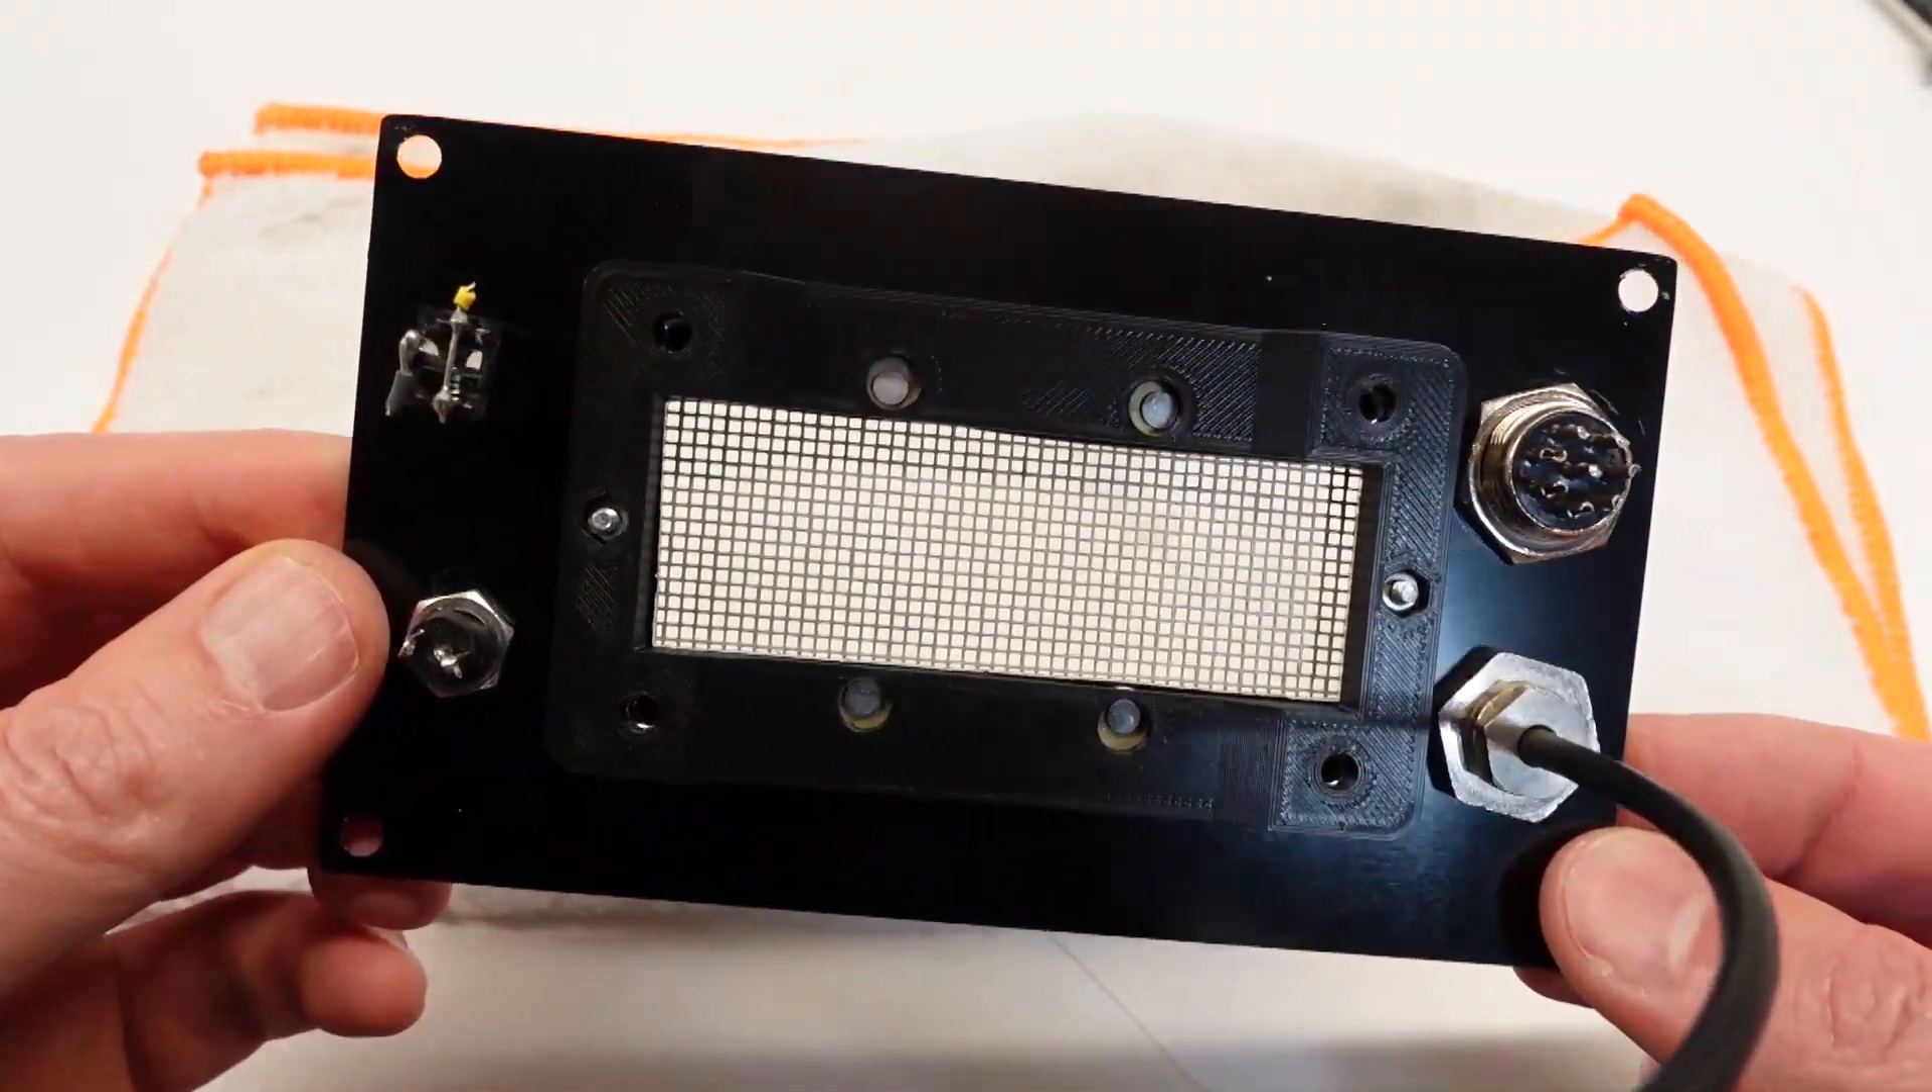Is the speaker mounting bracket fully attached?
Yes.